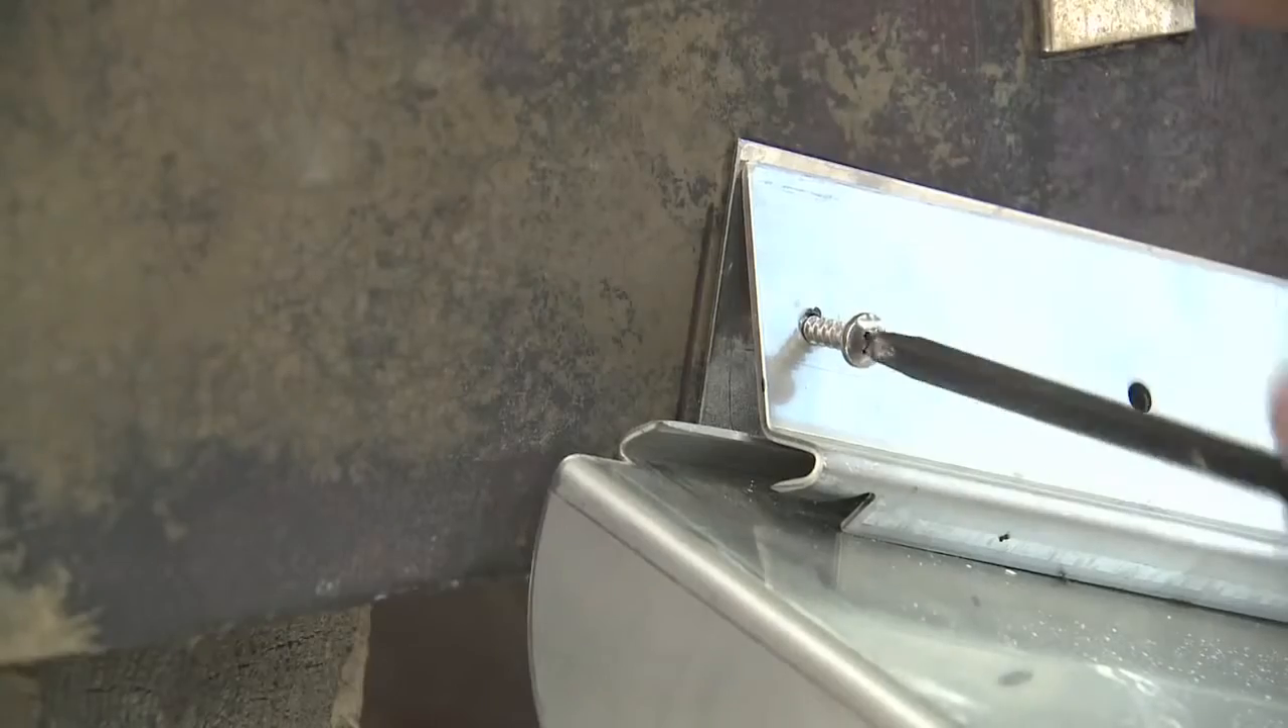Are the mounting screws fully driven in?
No.